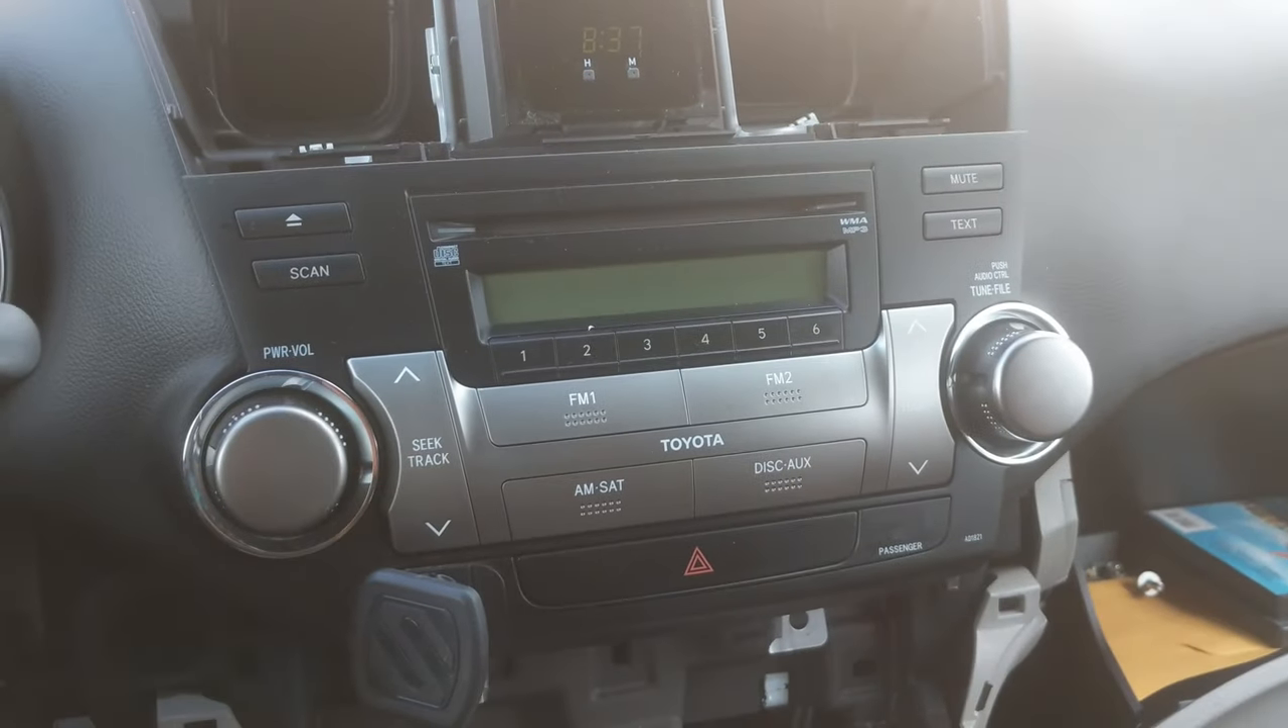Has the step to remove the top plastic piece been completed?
Yes.